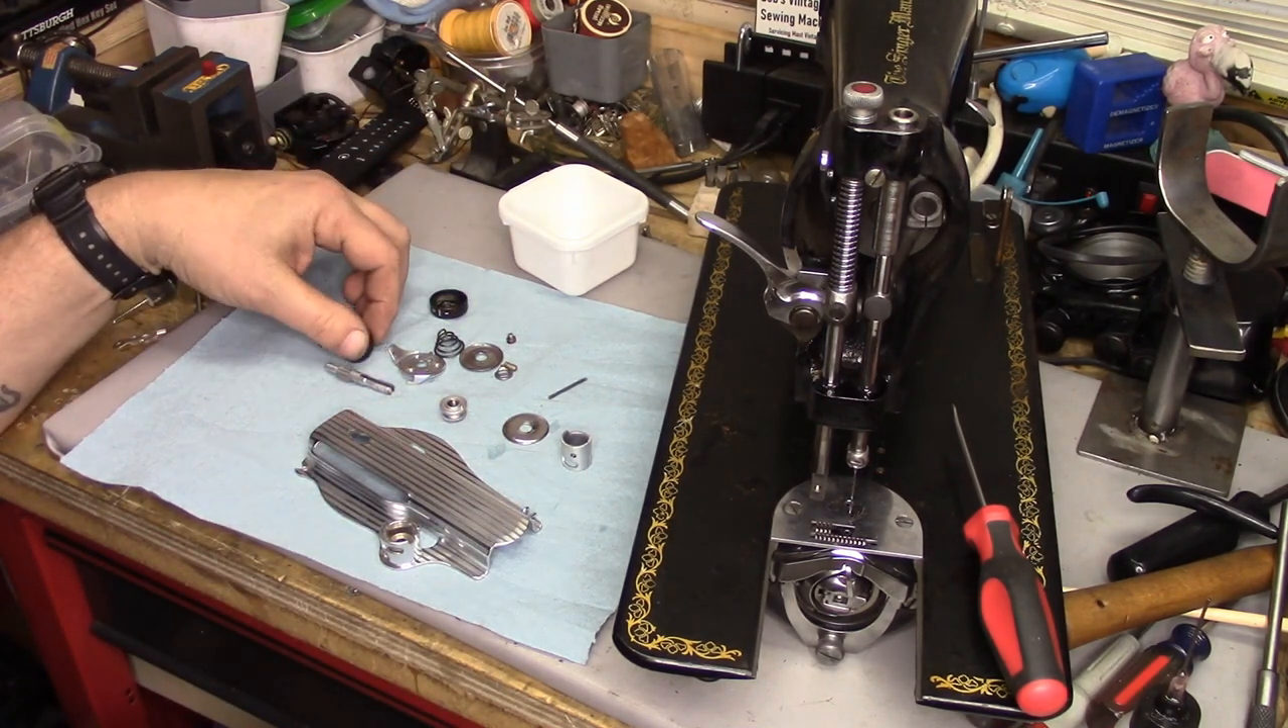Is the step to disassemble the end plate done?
Yes.